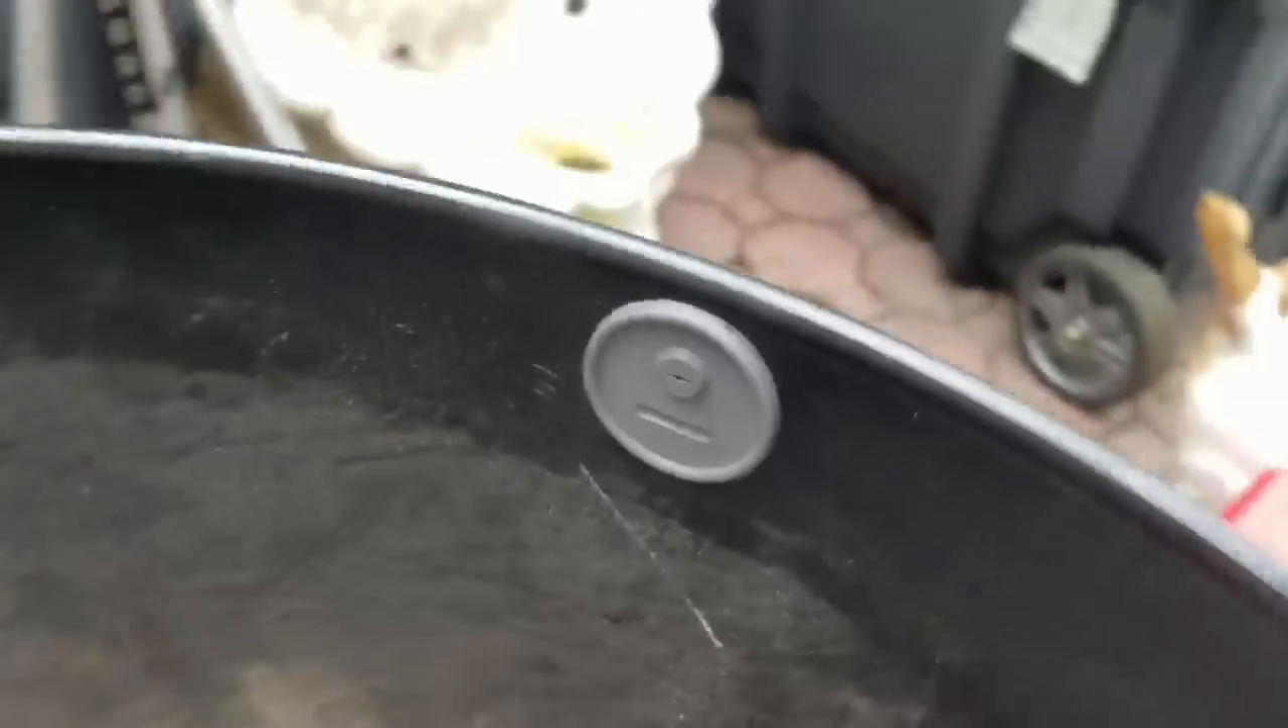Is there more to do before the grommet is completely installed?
No.